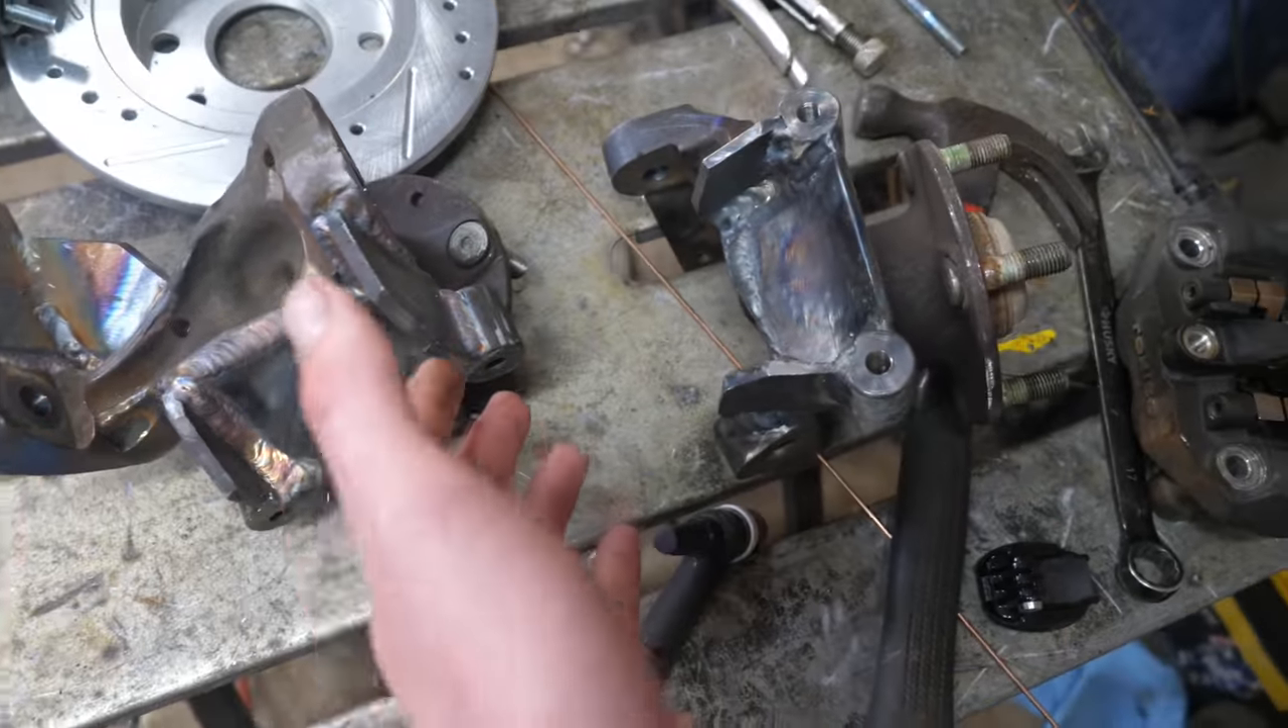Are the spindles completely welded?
Yes.